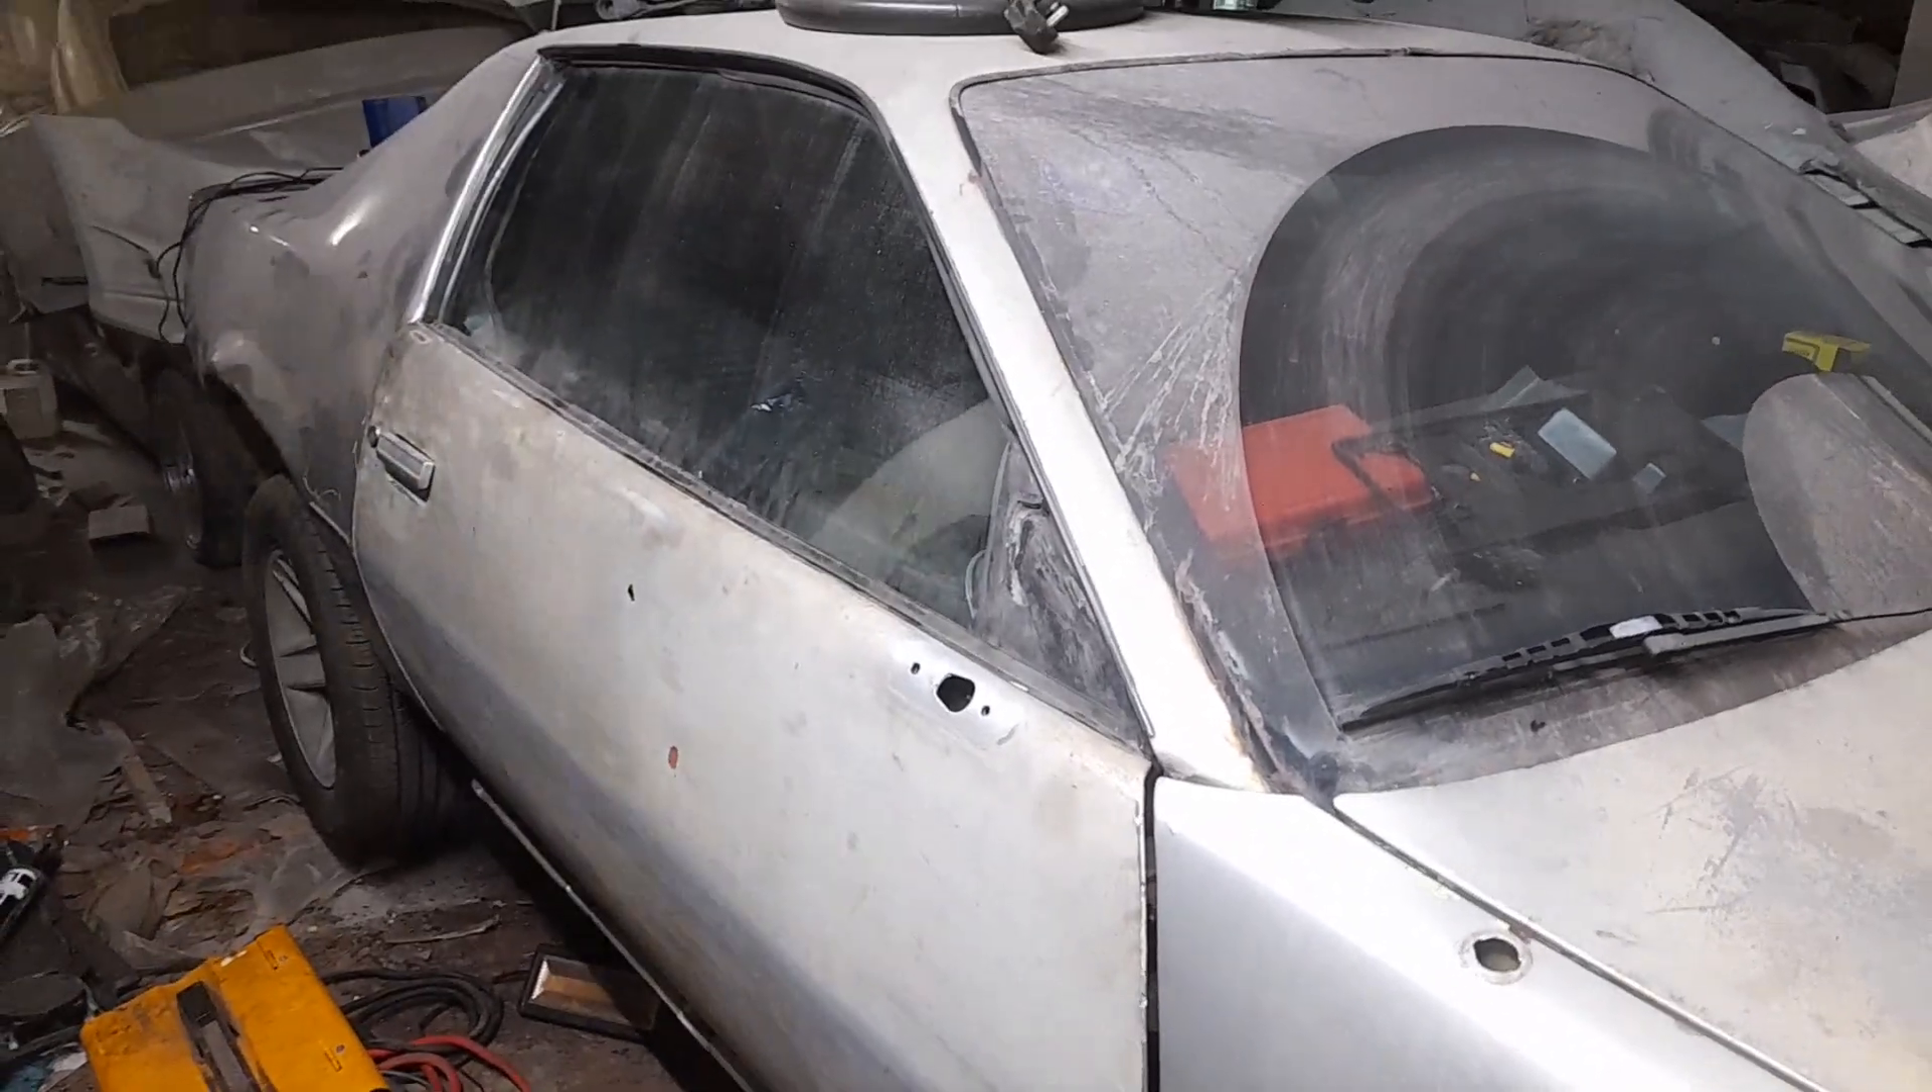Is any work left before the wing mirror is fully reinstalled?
Yes.